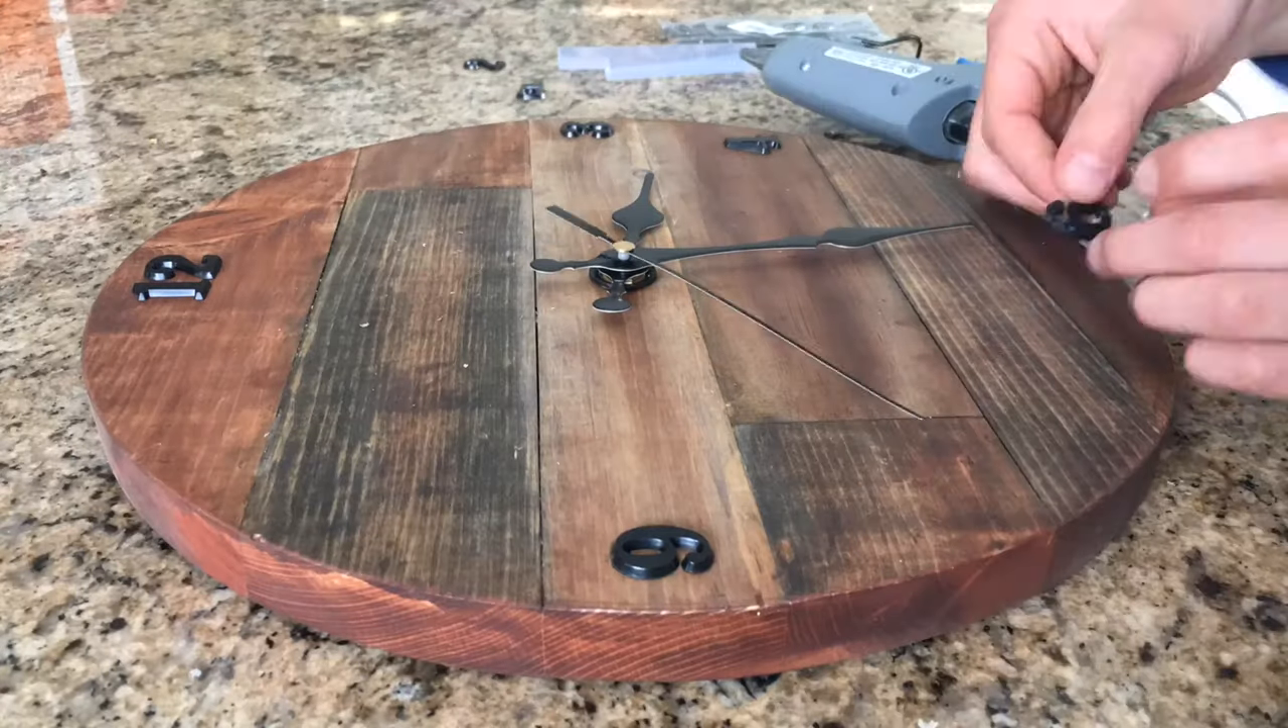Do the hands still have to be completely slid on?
No.